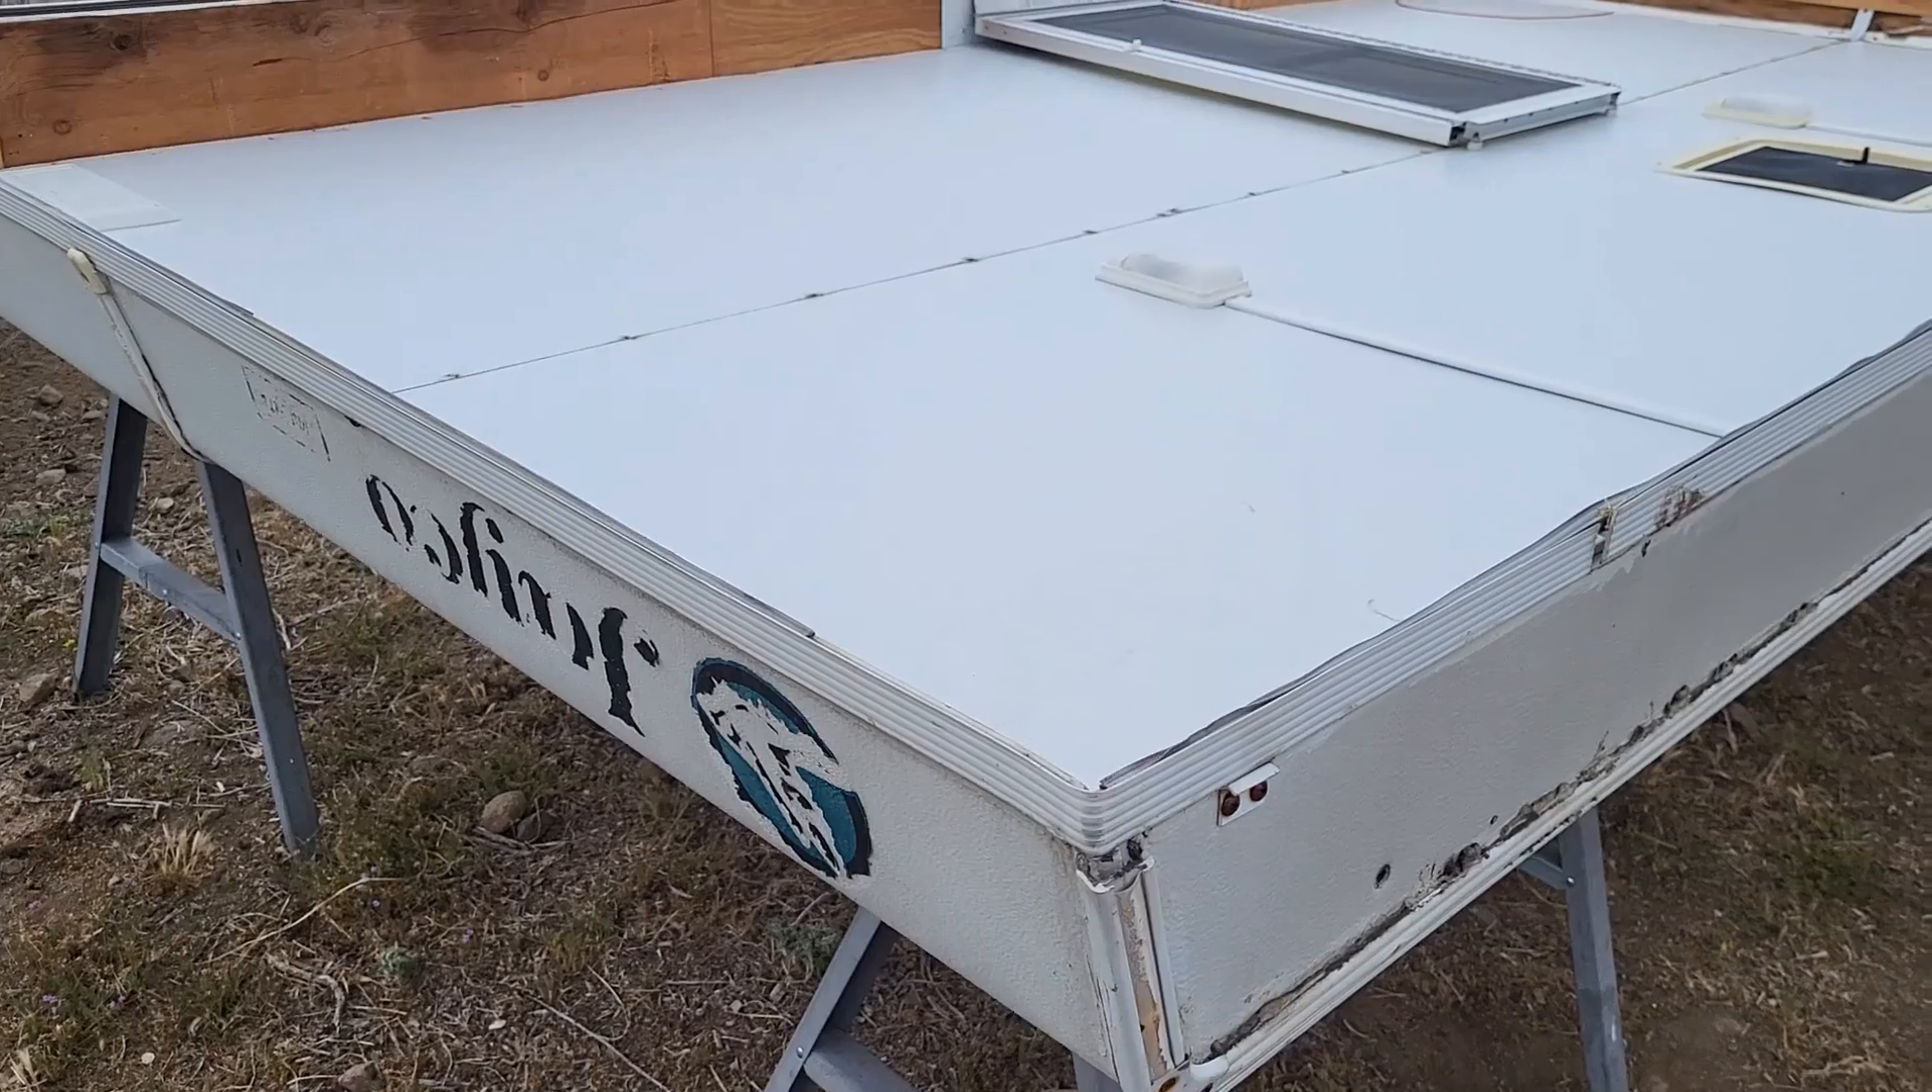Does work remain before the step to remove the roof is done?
No.